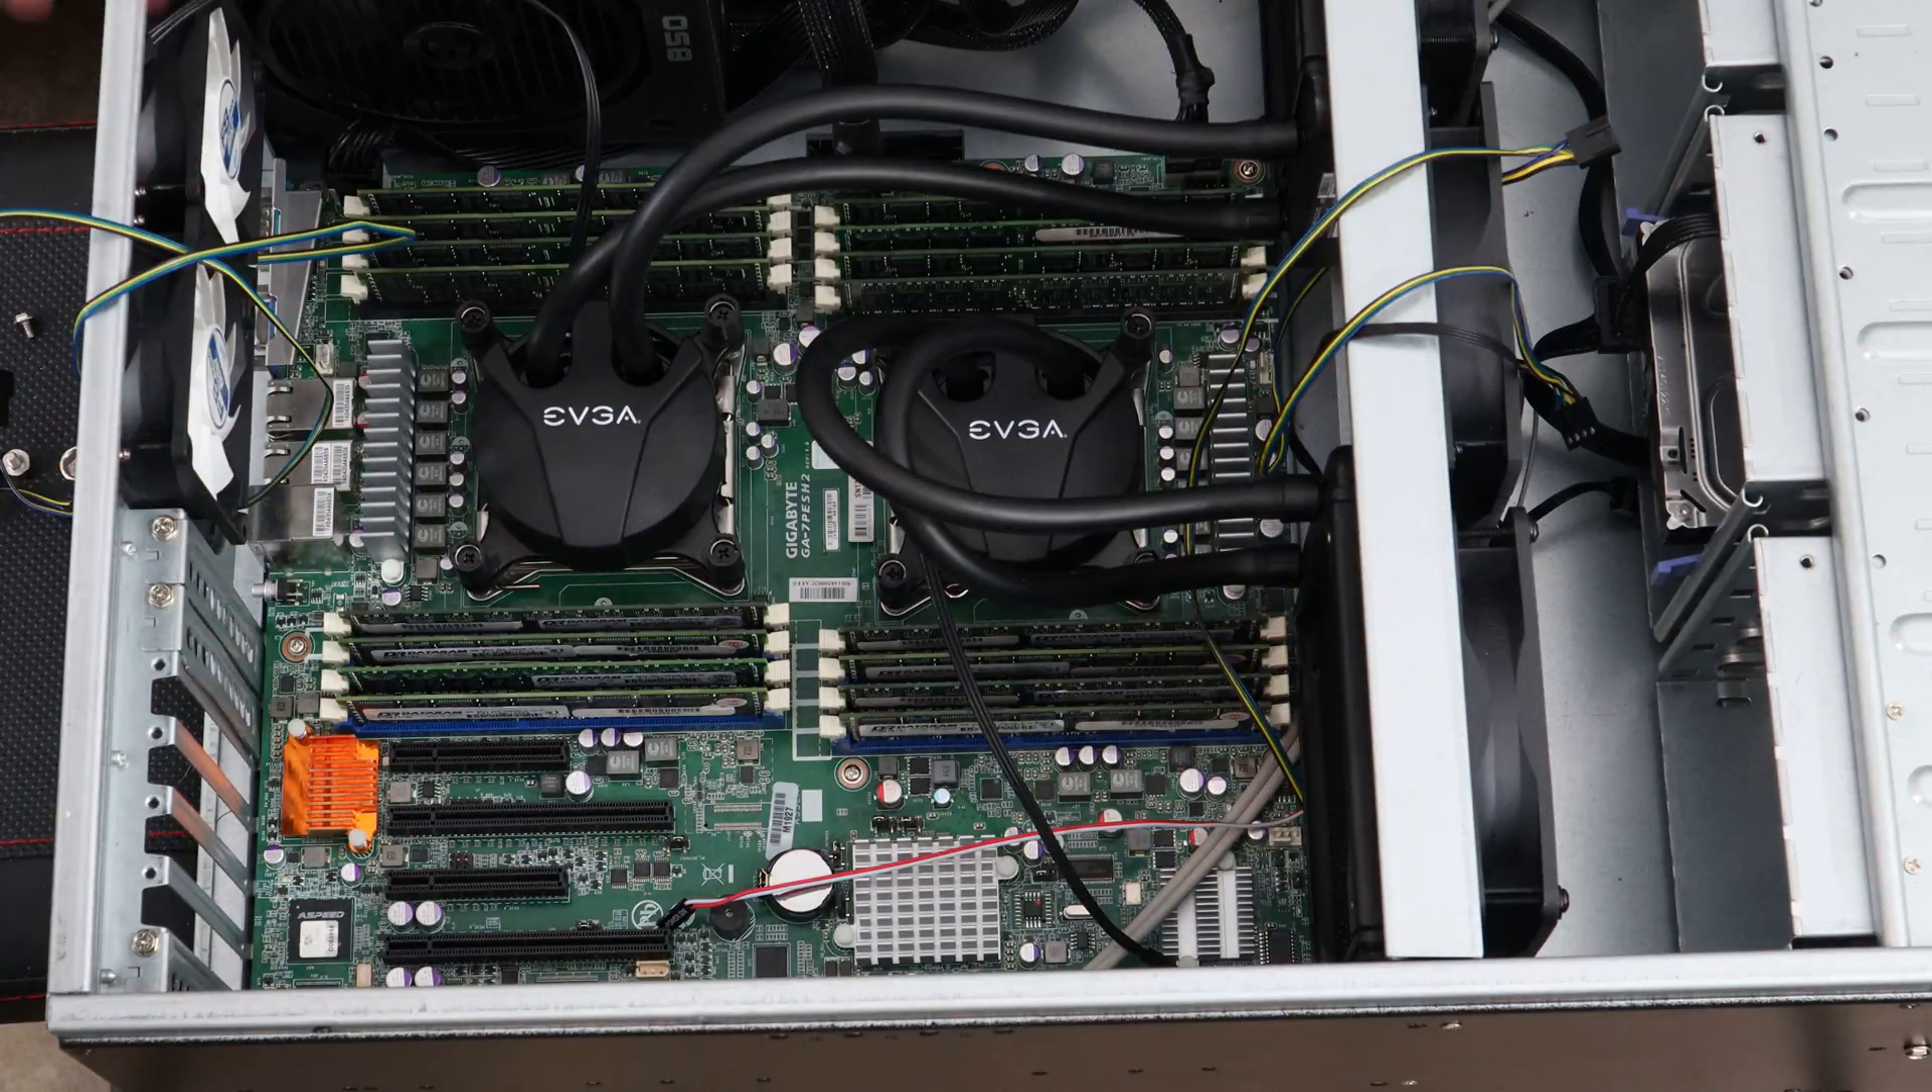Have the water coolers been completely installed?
Yes.